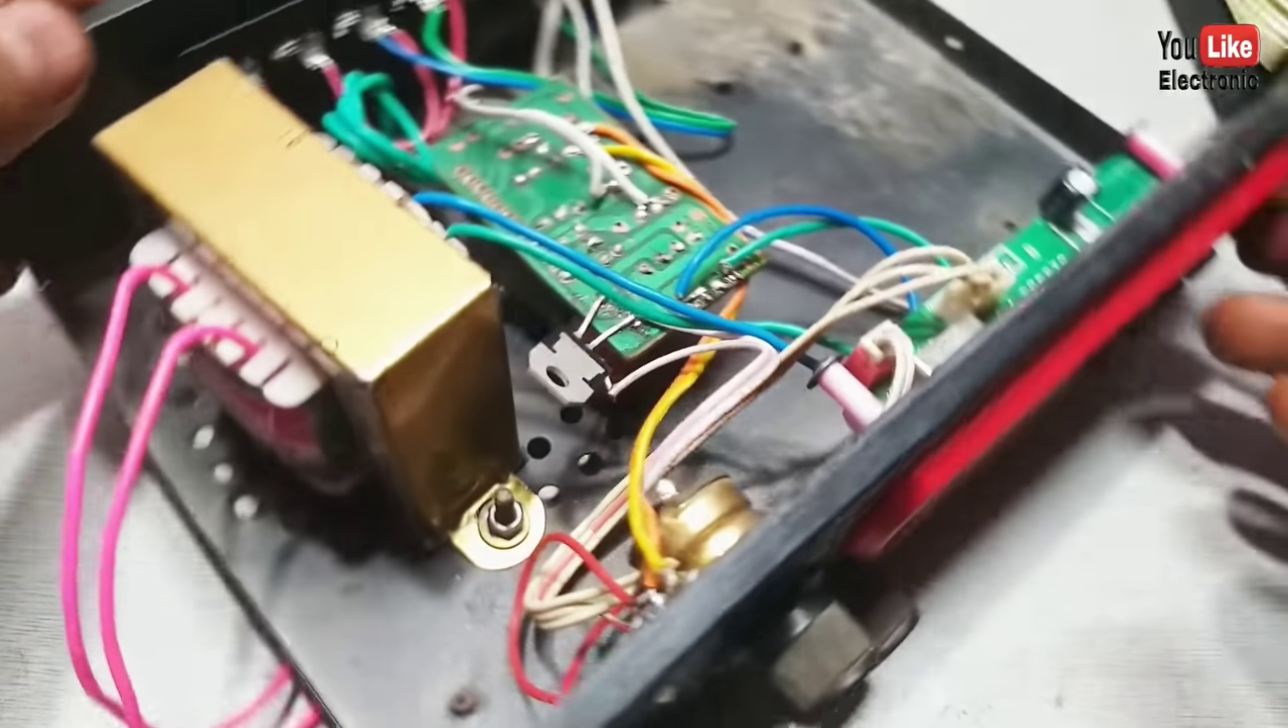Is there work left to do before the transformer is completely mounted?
No.